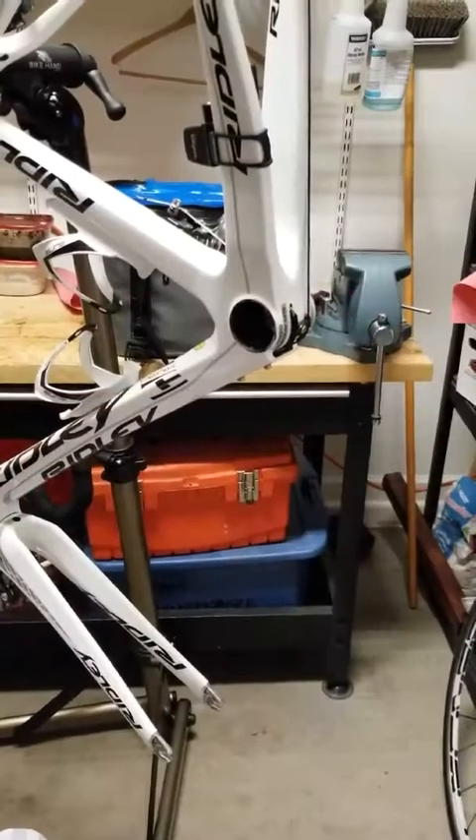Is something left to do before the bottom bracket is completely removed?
No.